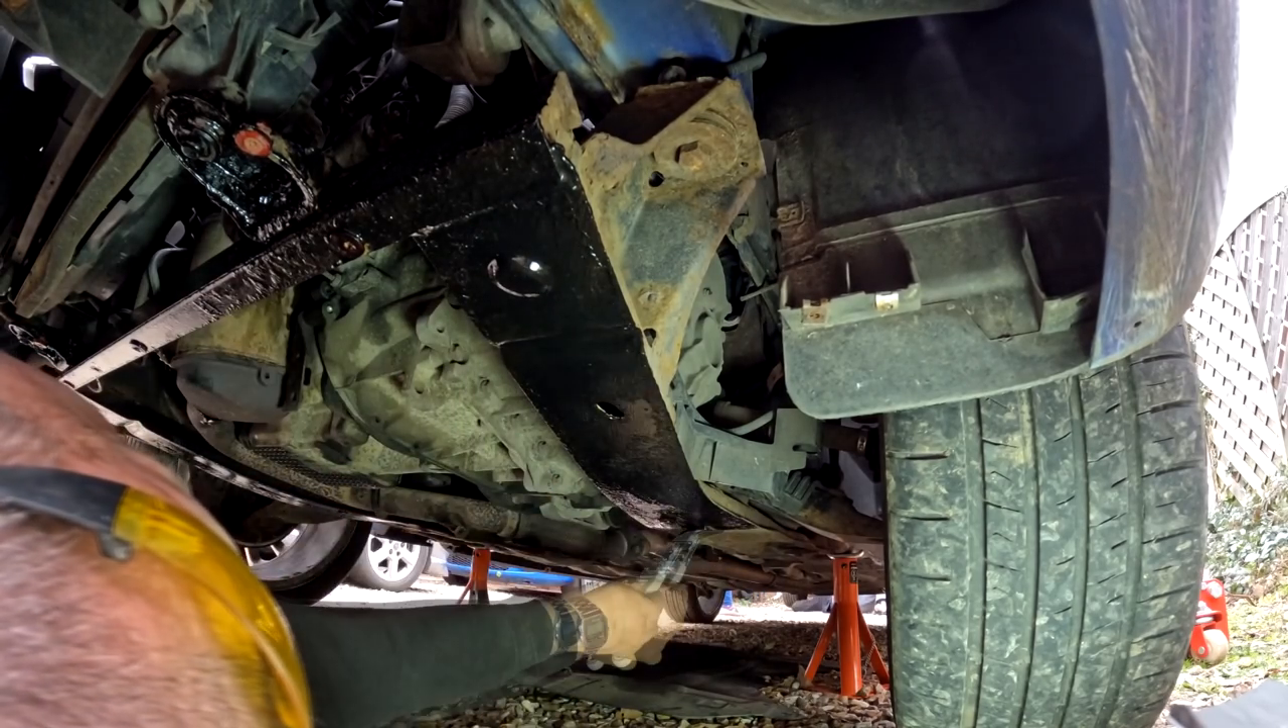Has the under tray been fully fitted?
No.